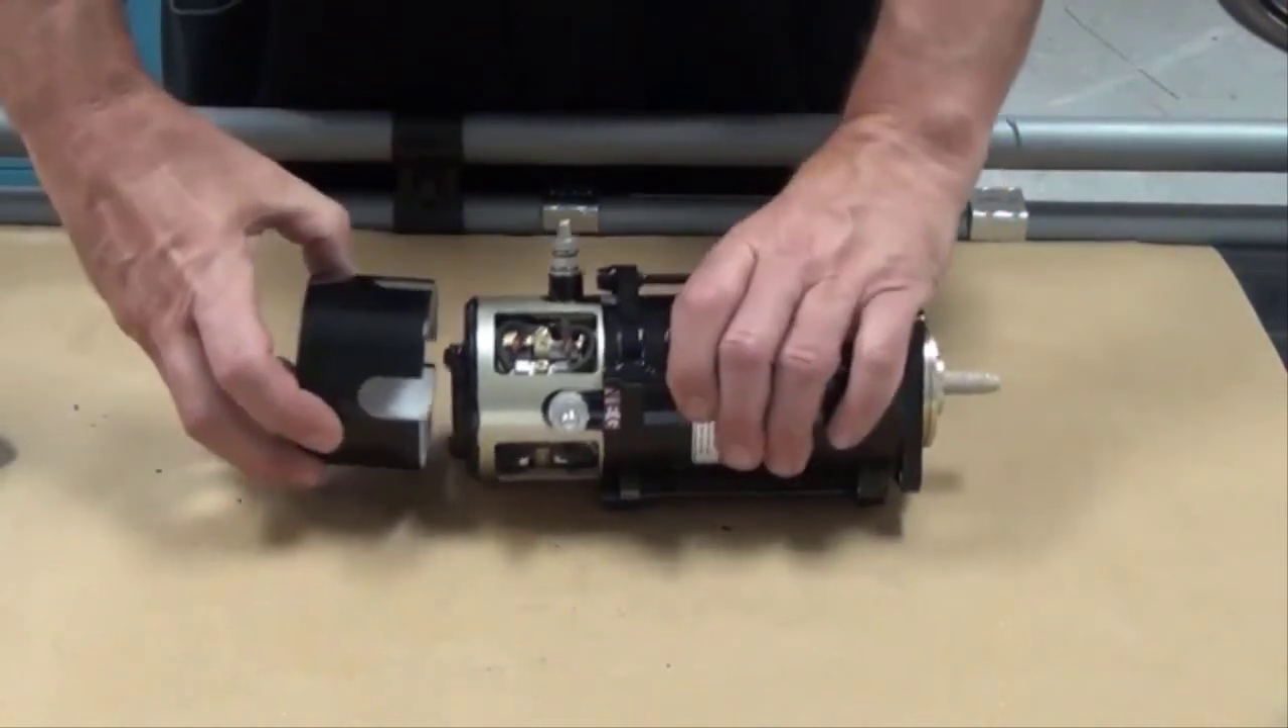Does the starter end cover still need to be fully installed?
Yes.